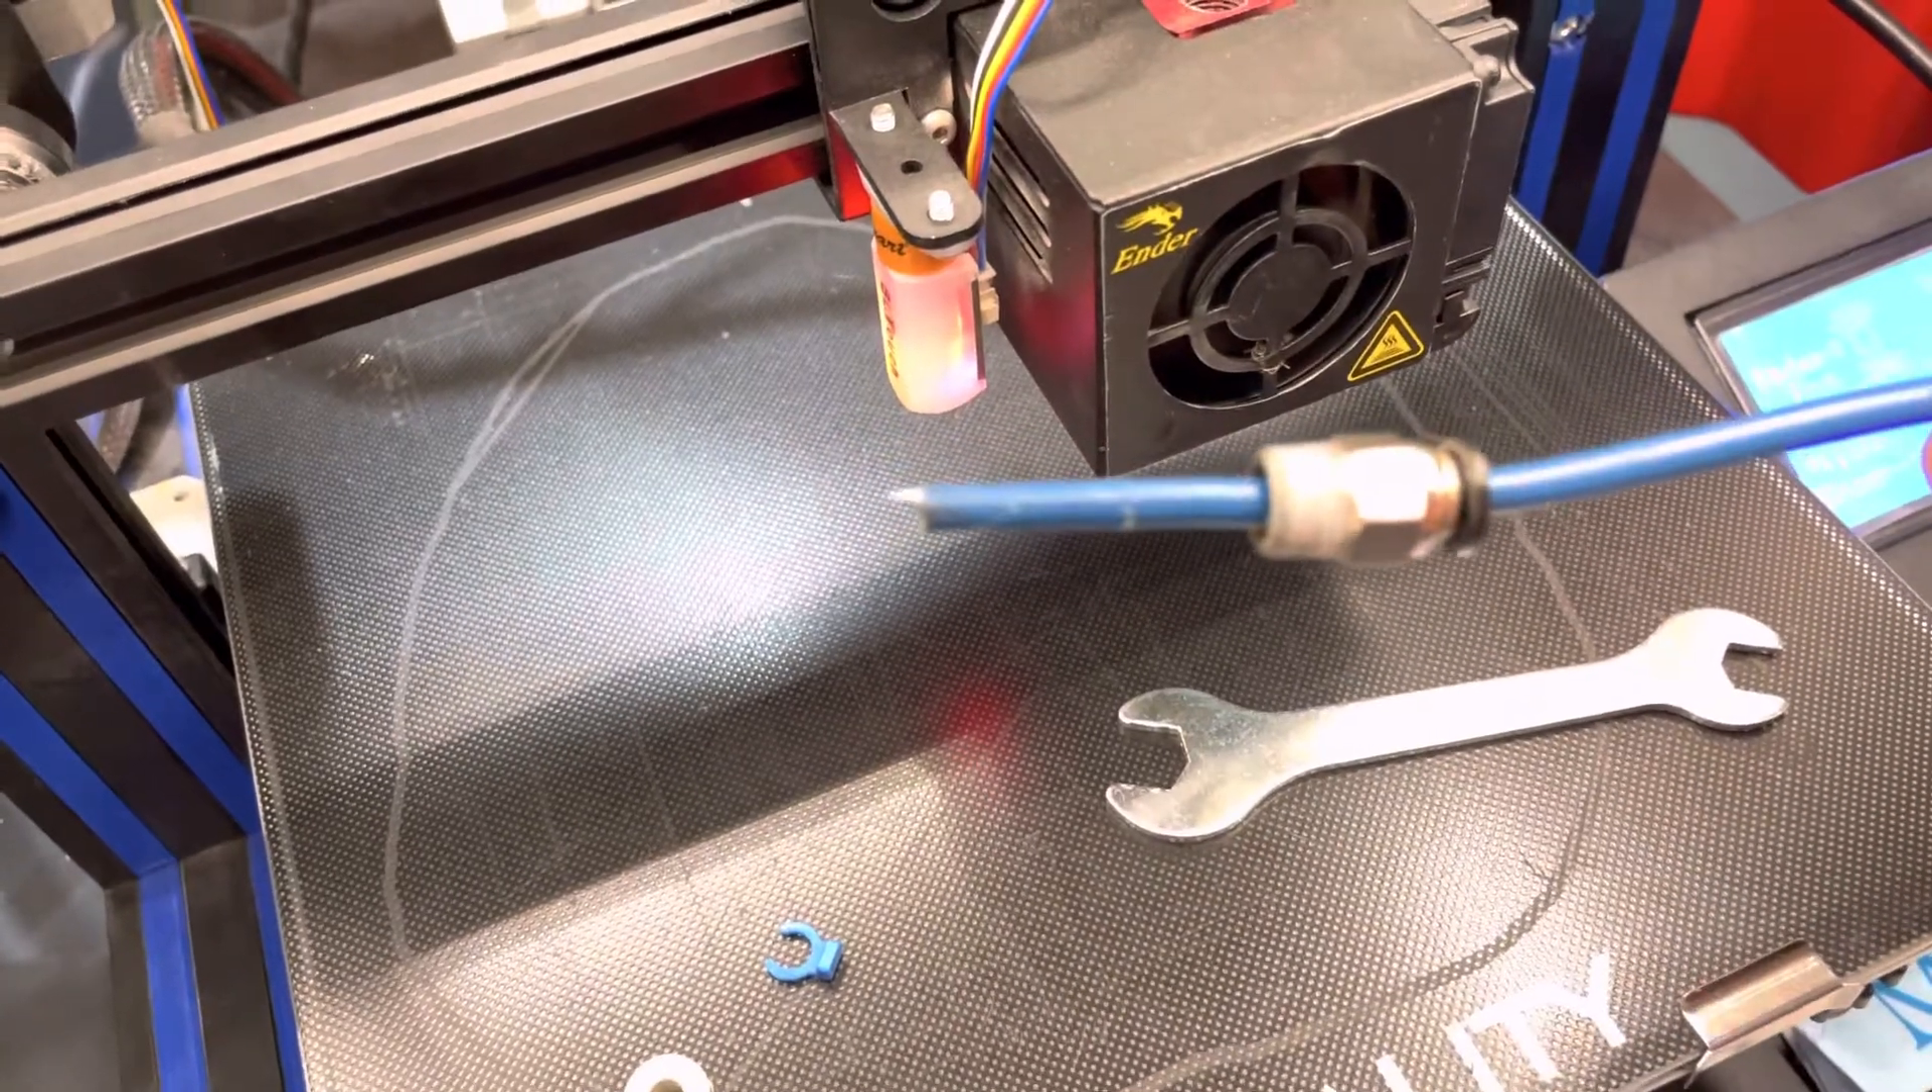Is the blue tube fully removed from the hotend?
Yes.